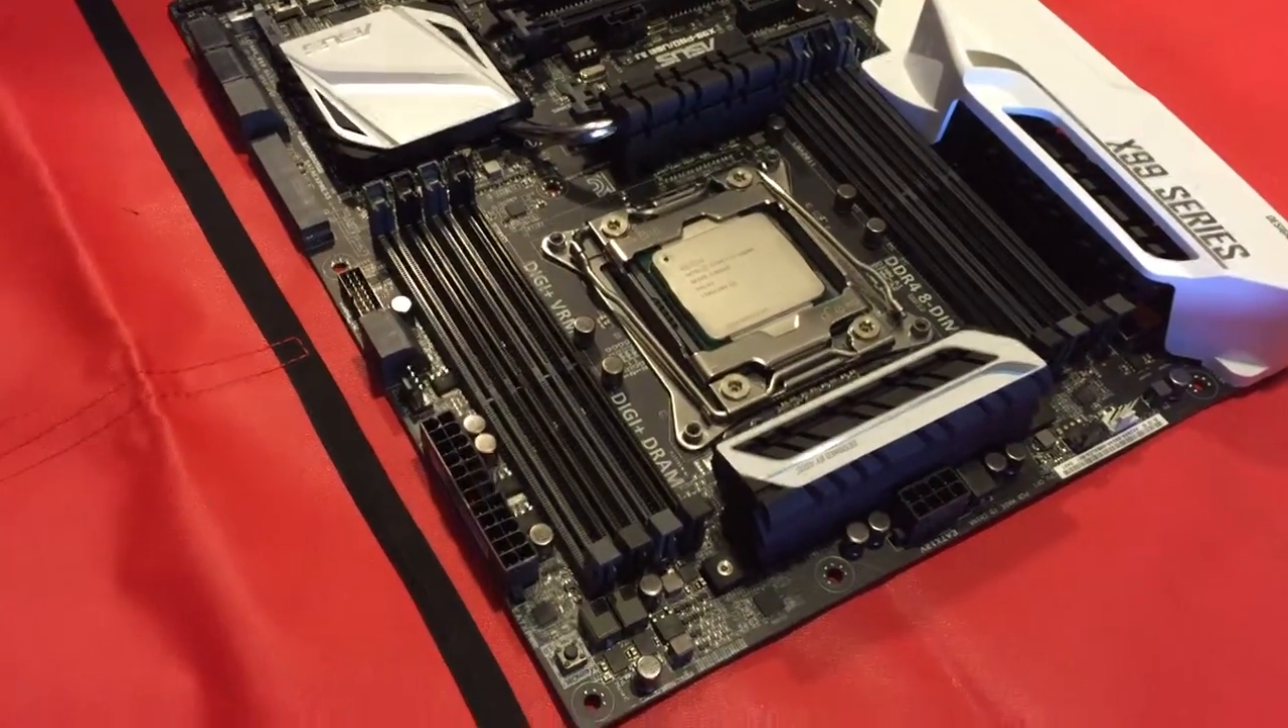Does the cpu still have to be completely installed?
No.